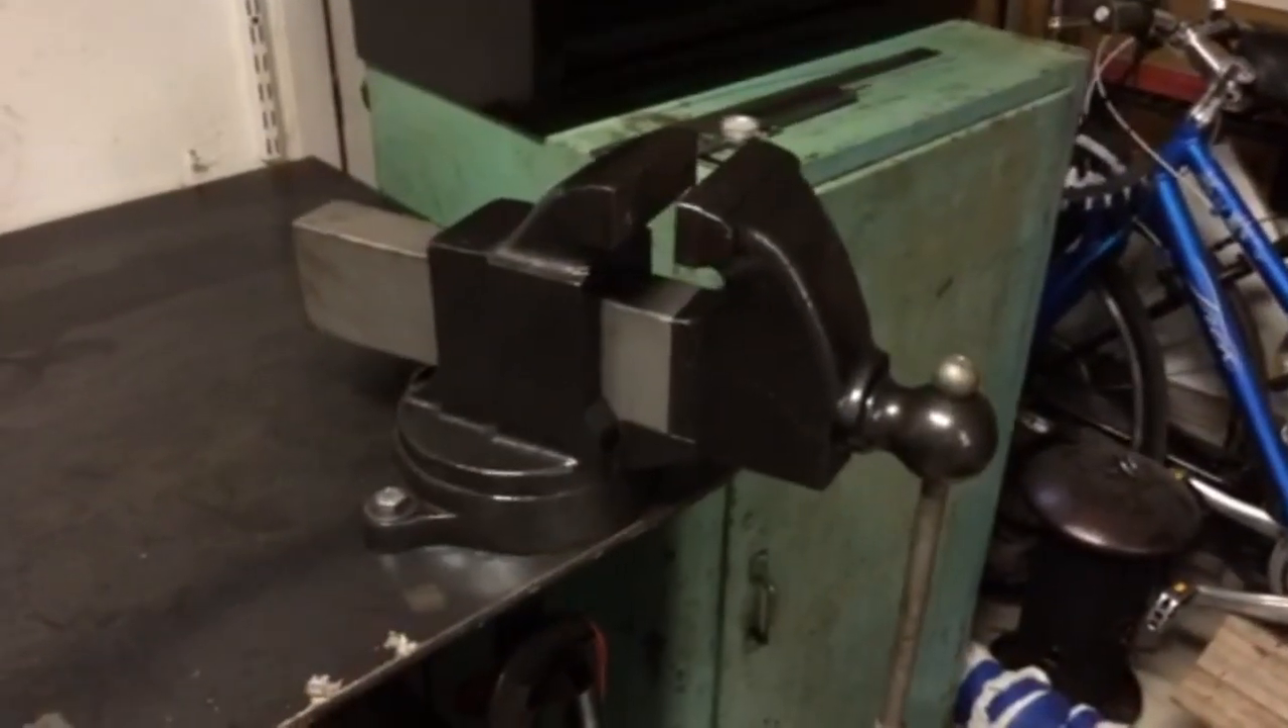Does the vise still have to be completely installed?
No.